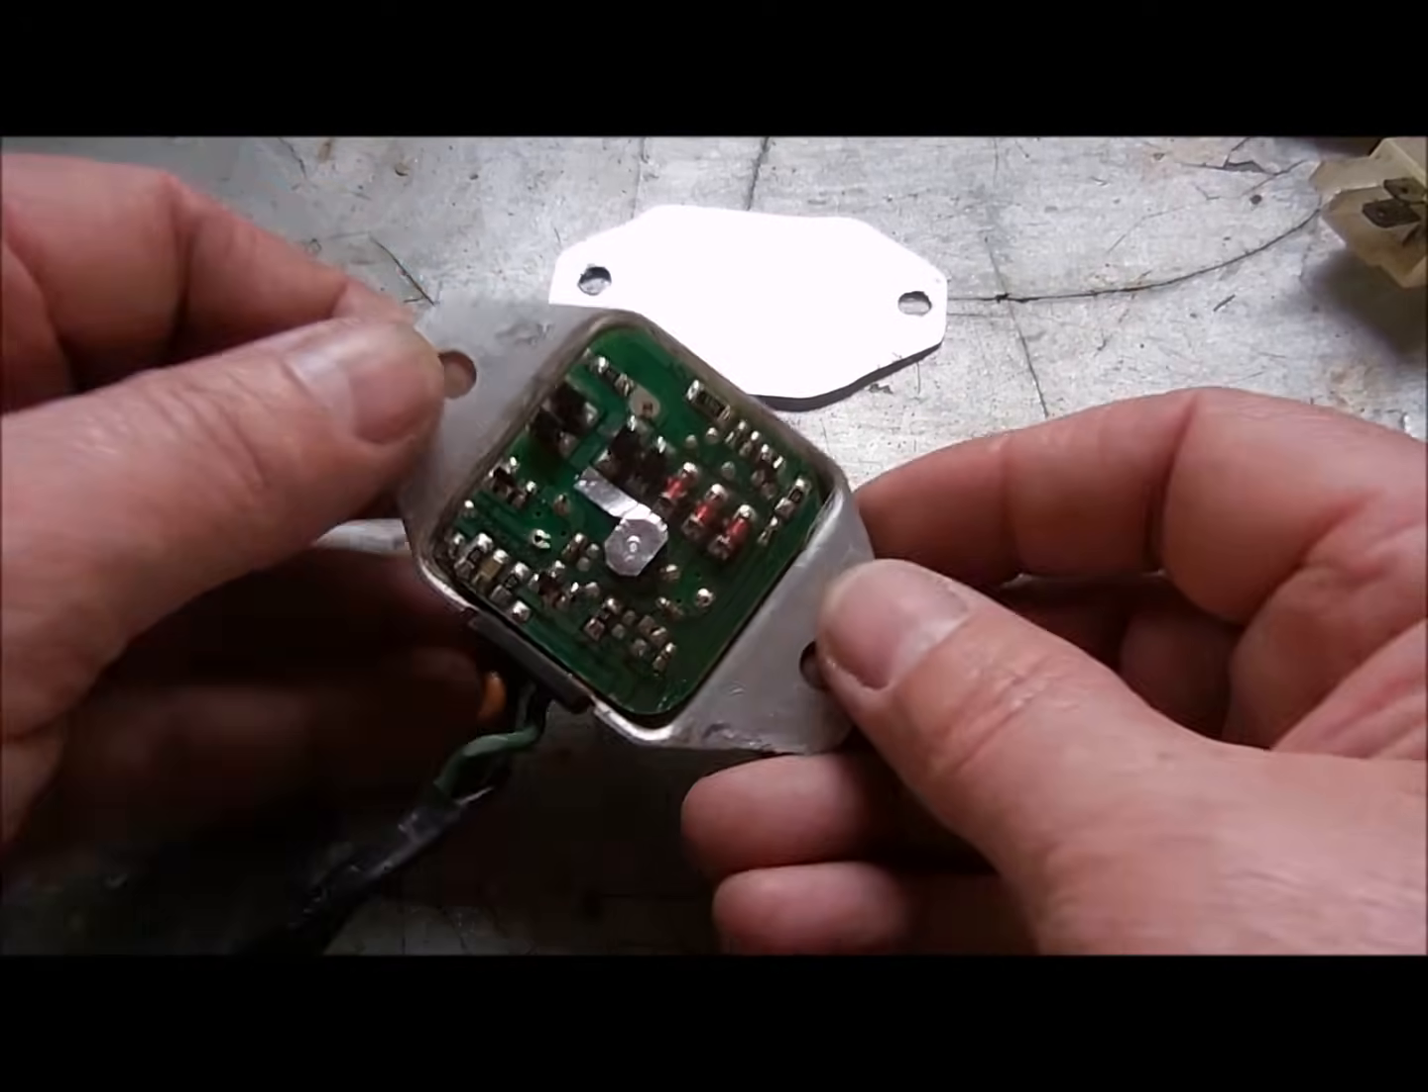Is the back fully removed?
Yes.